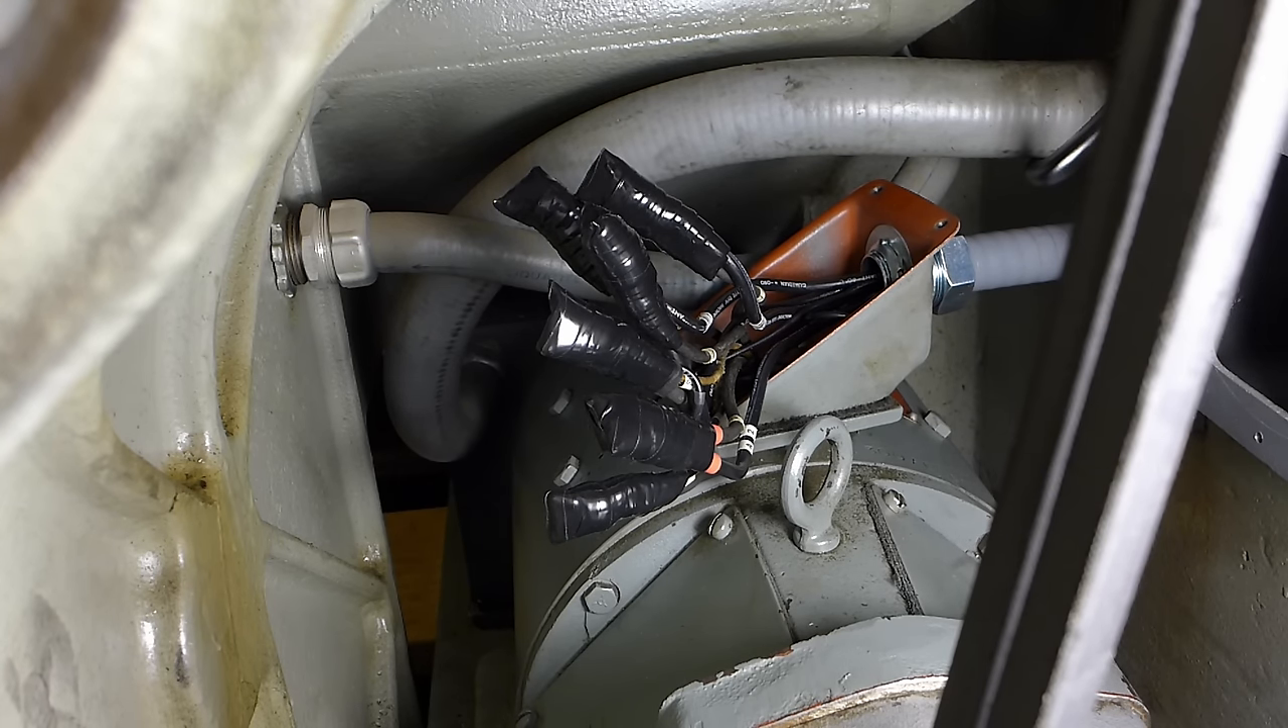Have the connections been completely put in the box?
No.